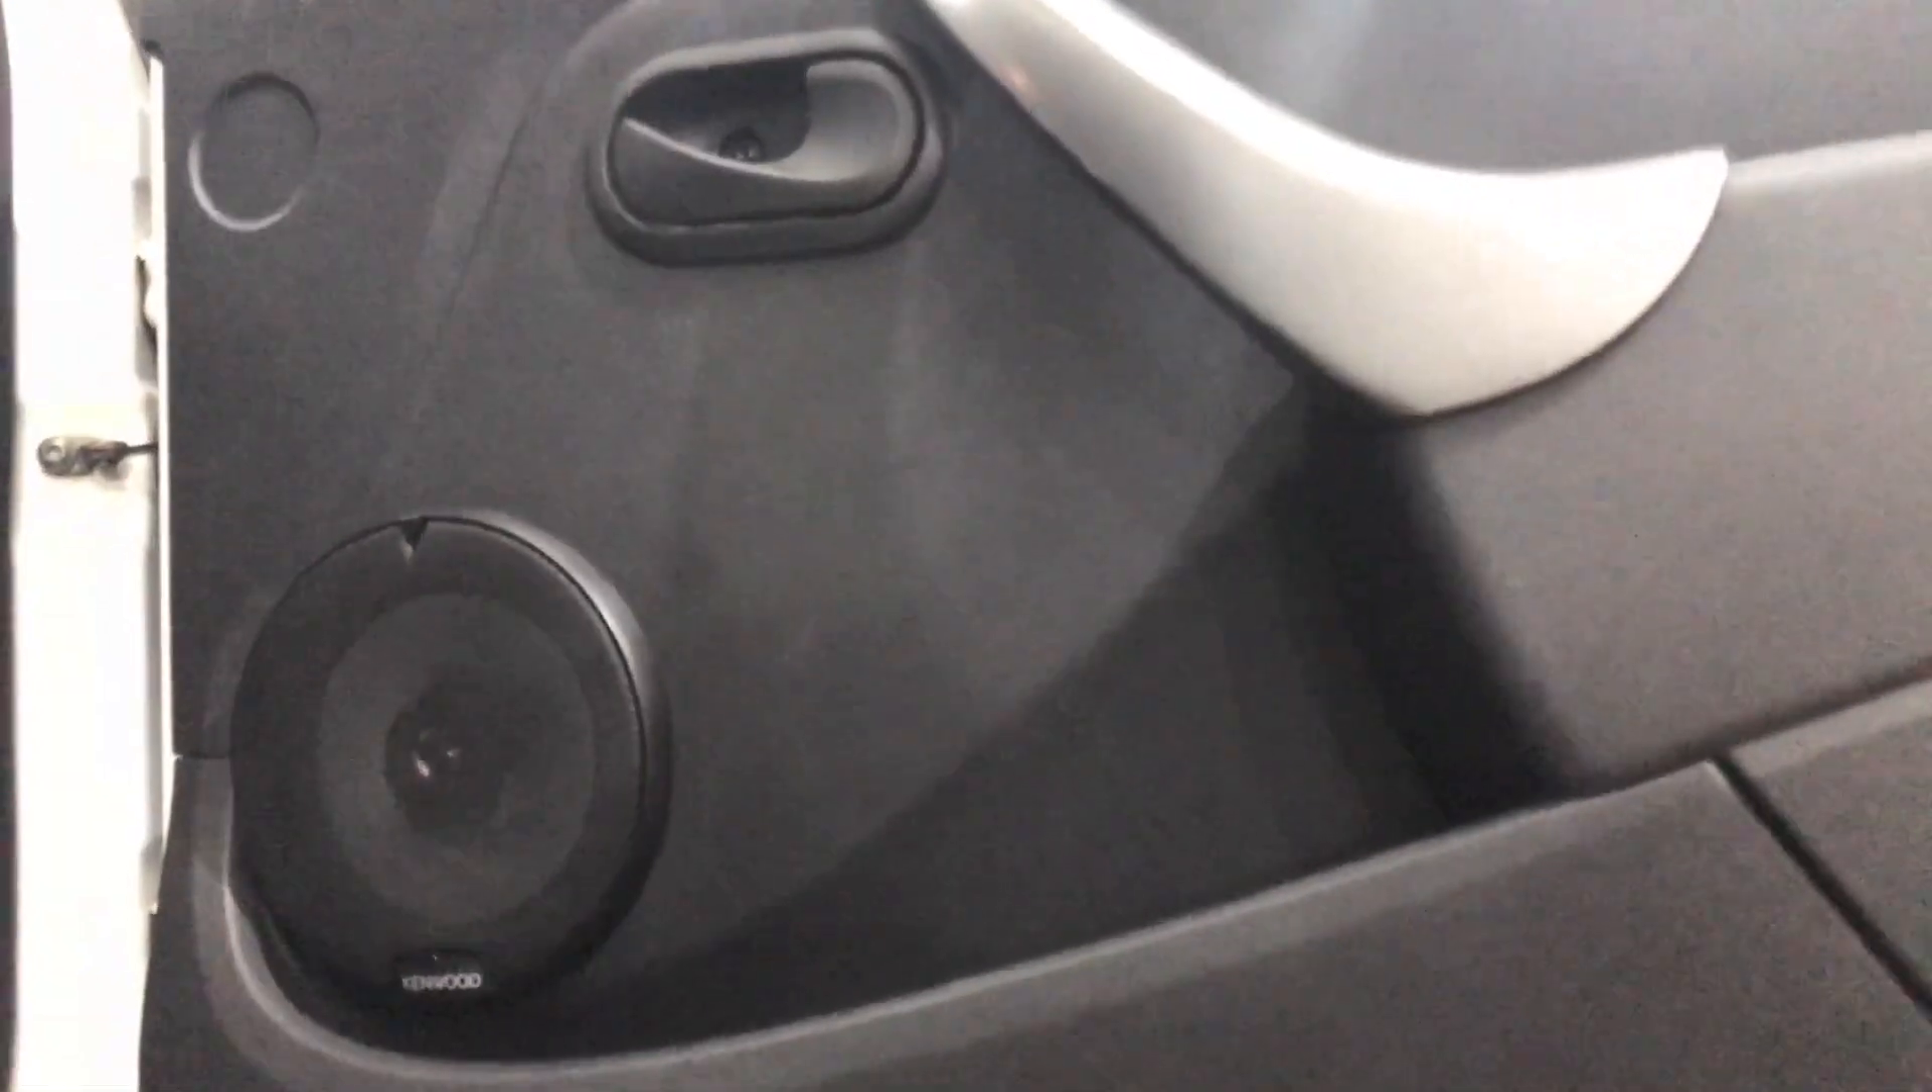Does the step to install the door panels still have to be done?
No.